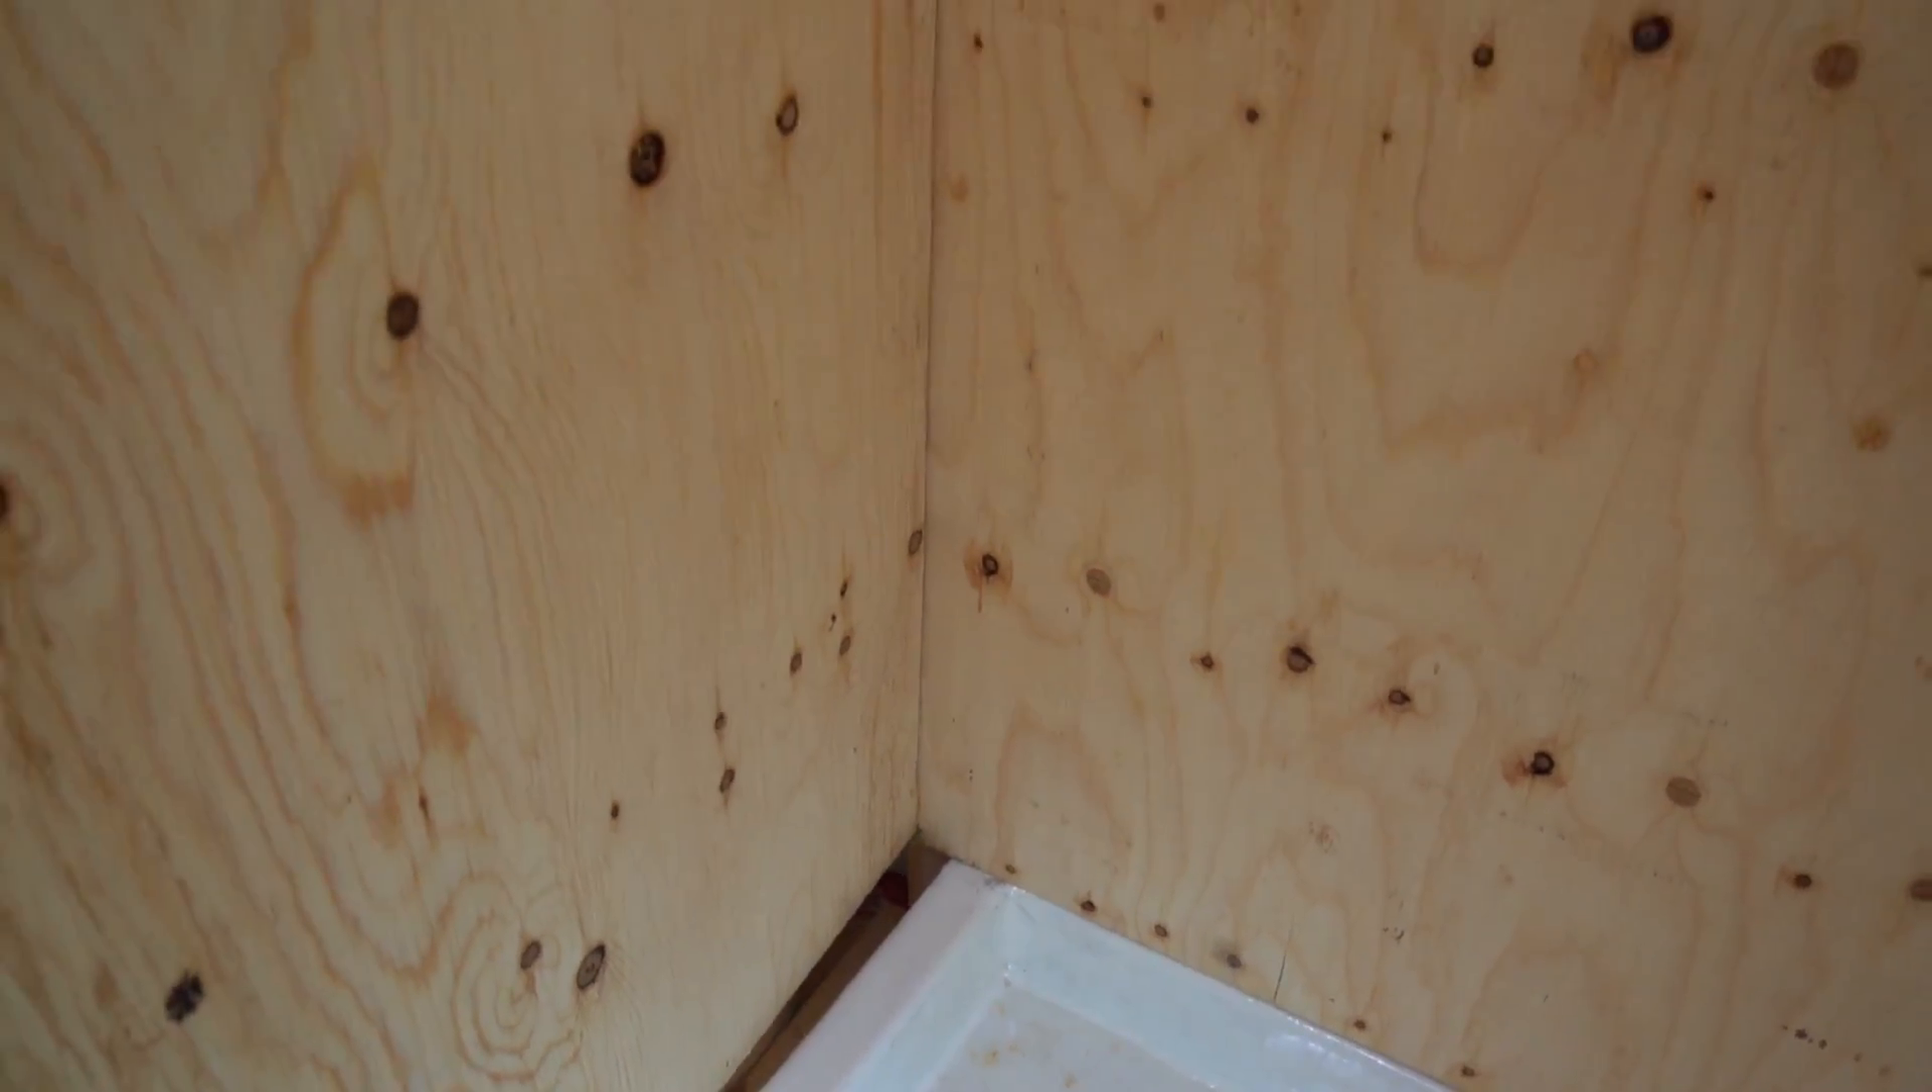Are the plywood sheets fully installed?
Yes.